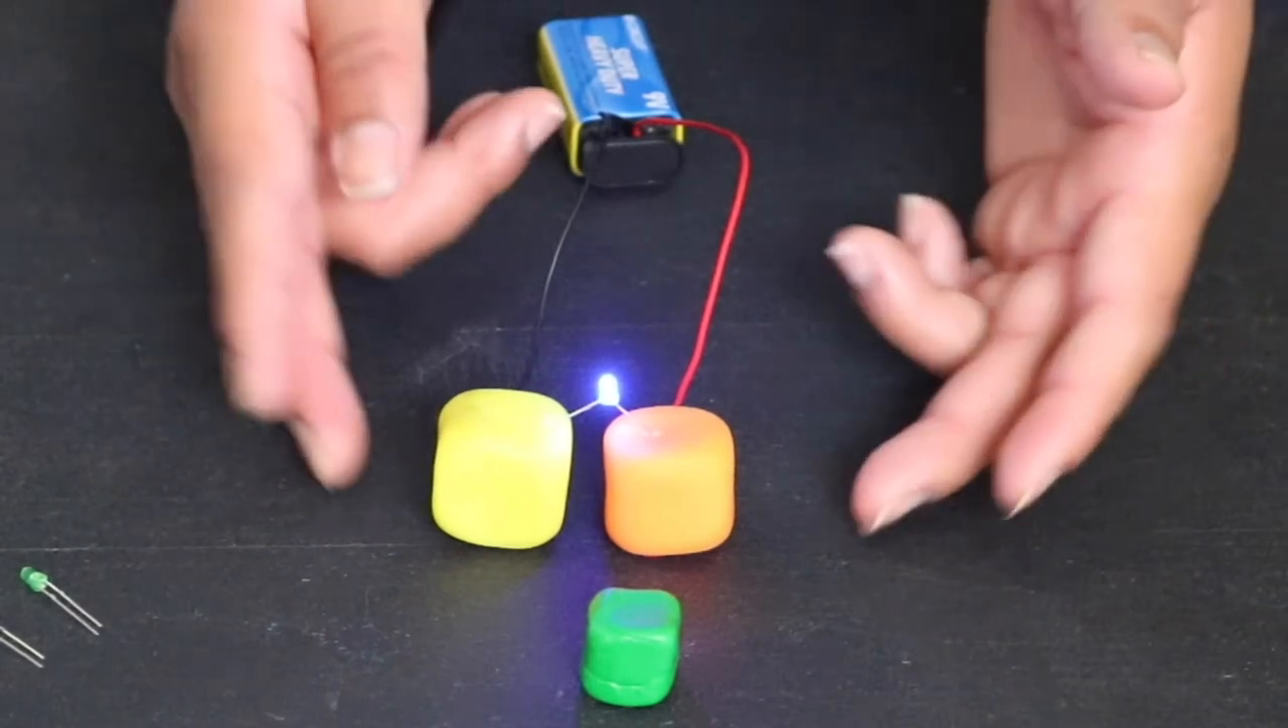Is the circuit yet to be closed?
No.